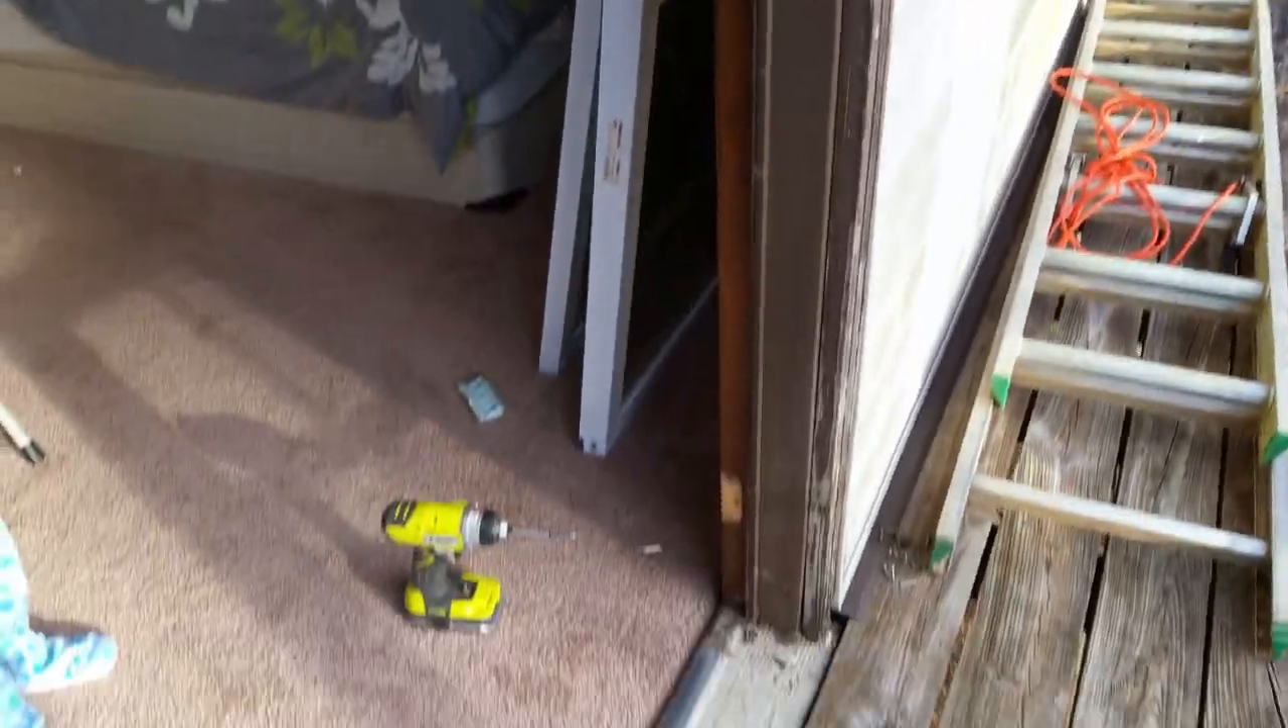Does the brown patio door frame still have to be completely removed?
Yes.